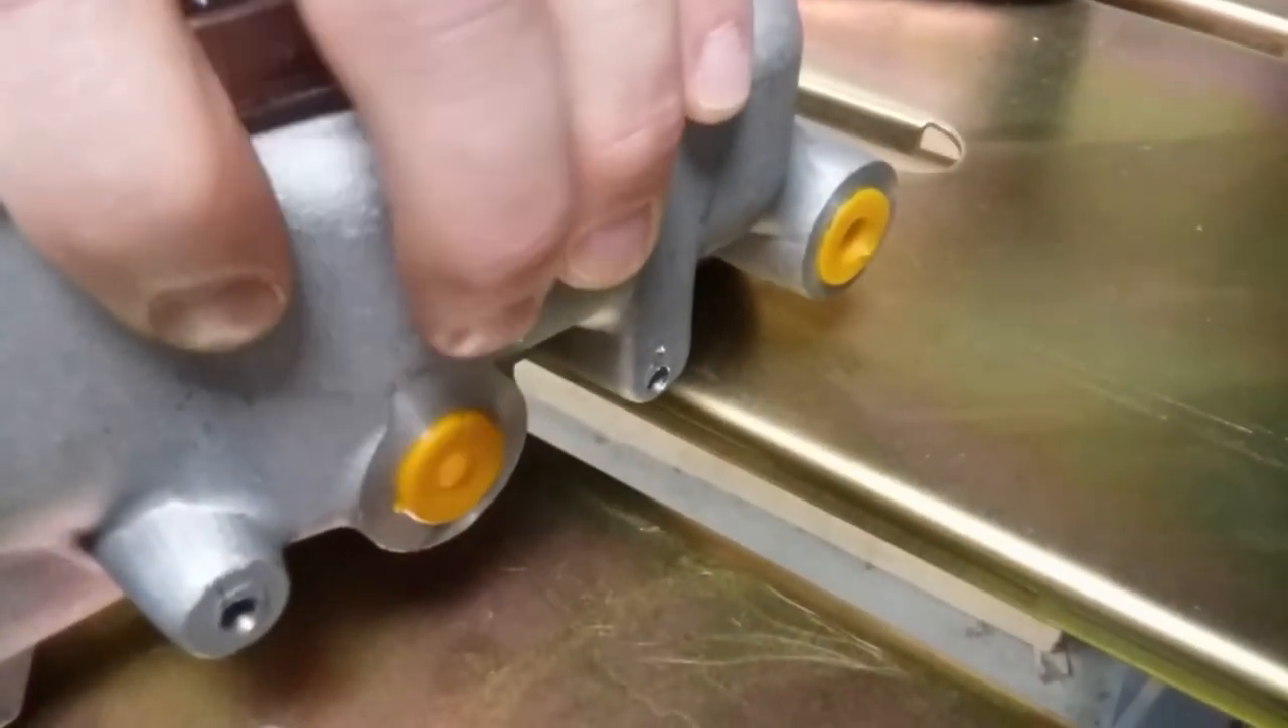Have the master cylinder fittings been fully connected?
No.